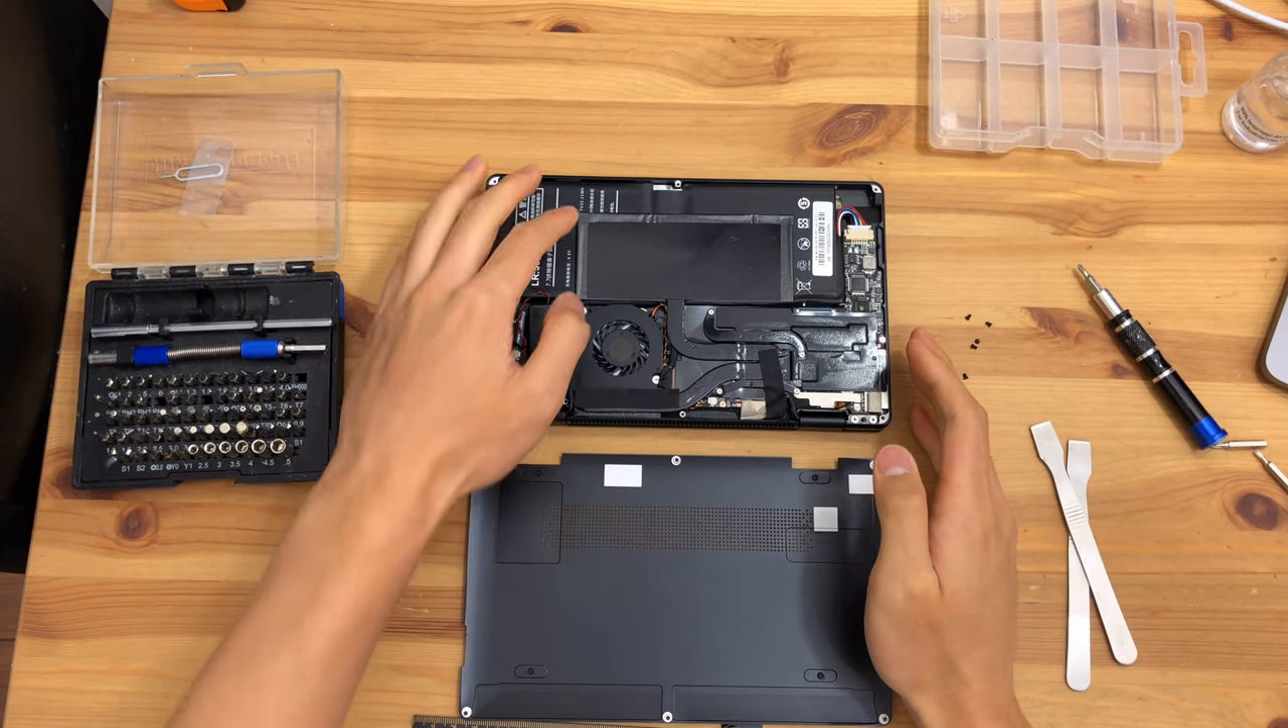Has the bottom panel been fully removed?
Yes.